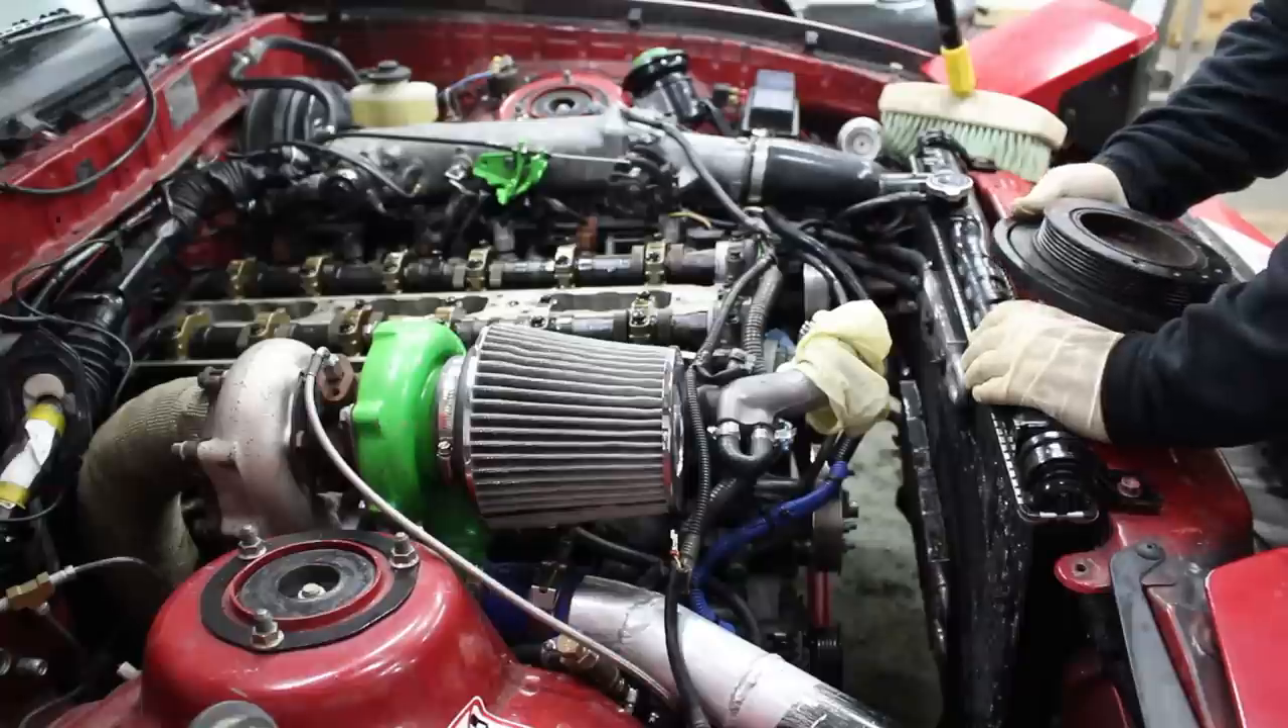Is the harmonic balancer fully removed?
Yes.